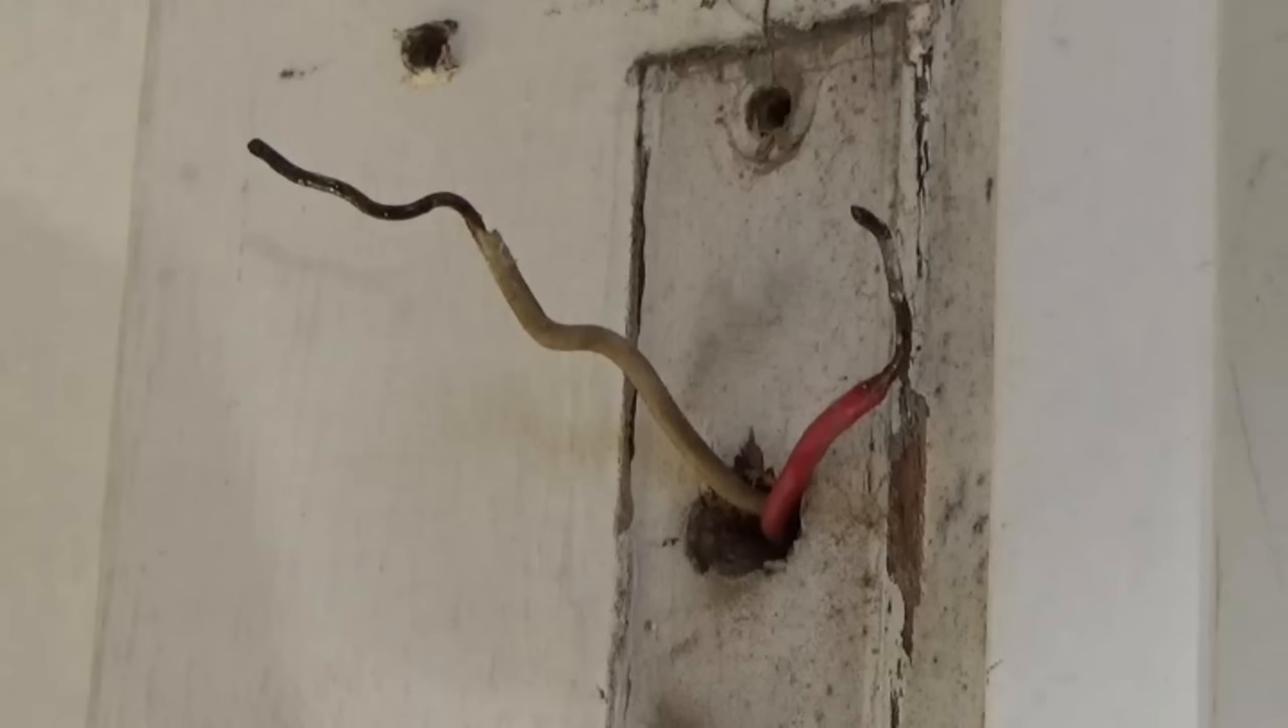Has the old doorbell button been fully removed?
Yes.